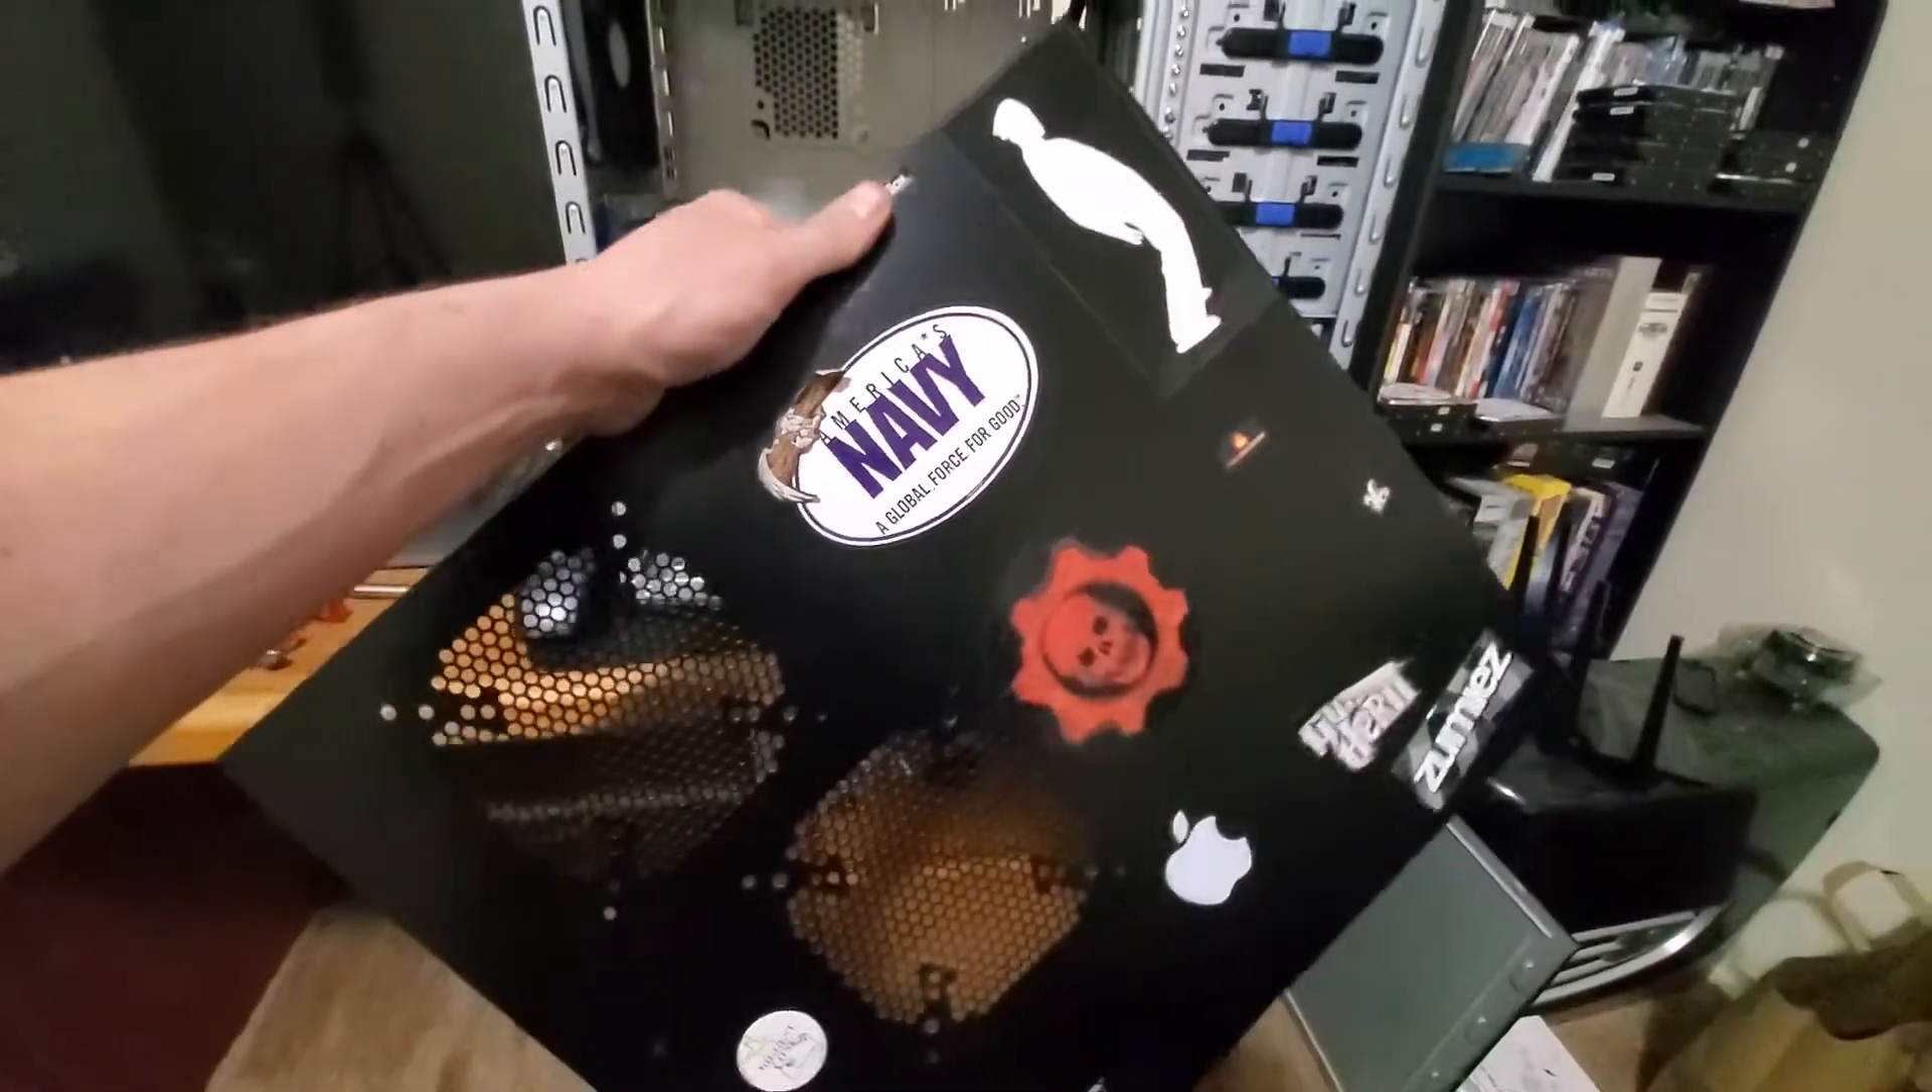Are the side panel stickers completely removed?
No.